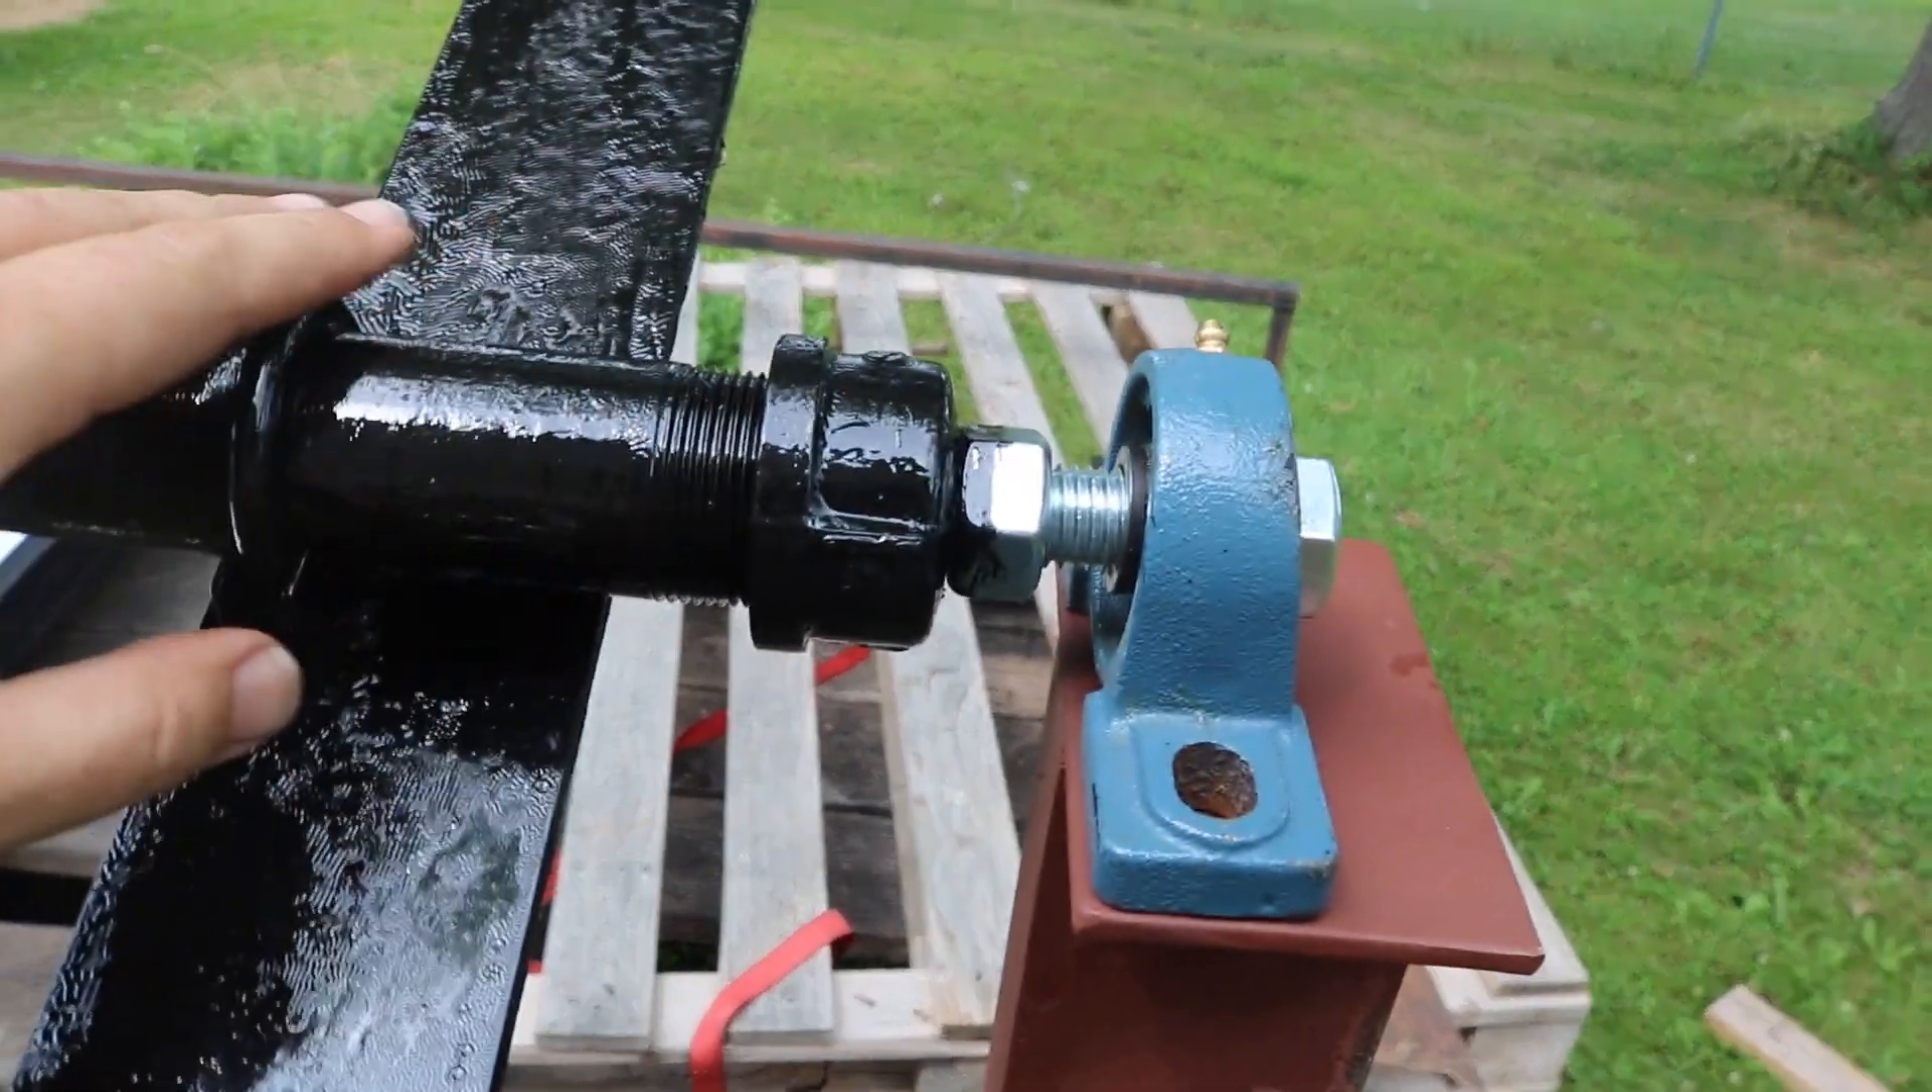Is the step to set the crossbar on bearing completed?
Yes.